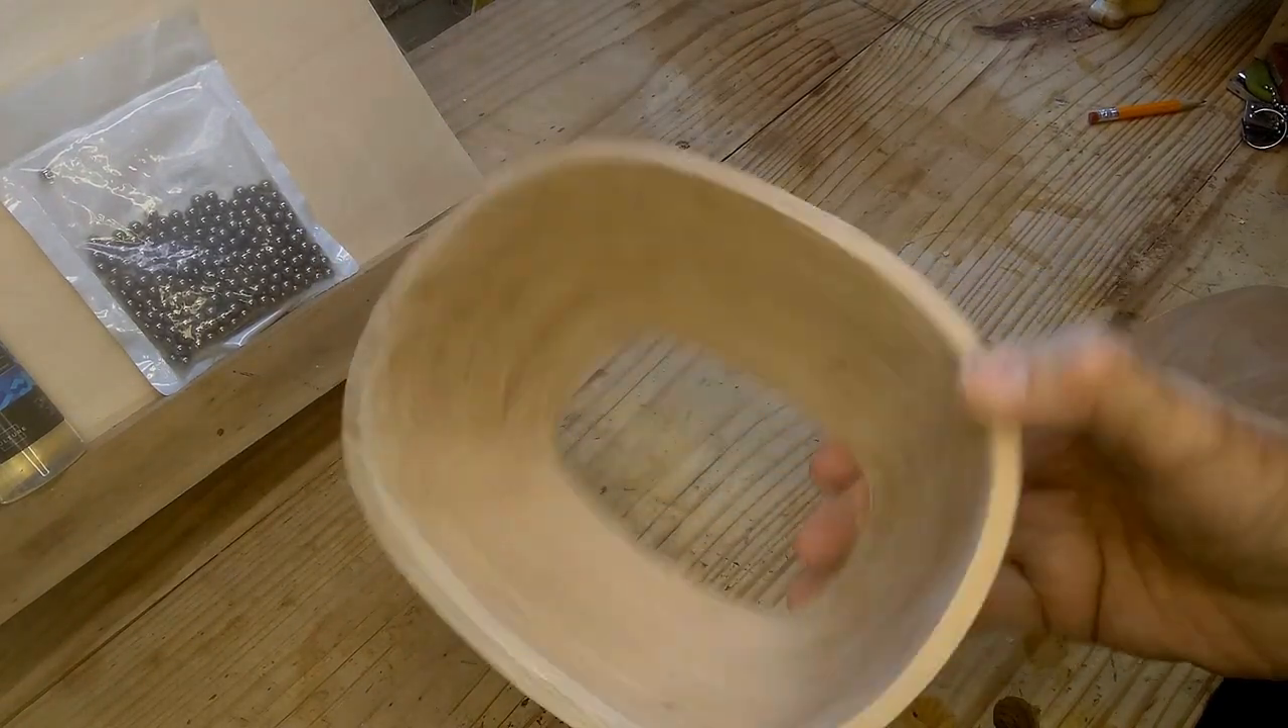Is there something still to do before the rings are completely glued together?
No.